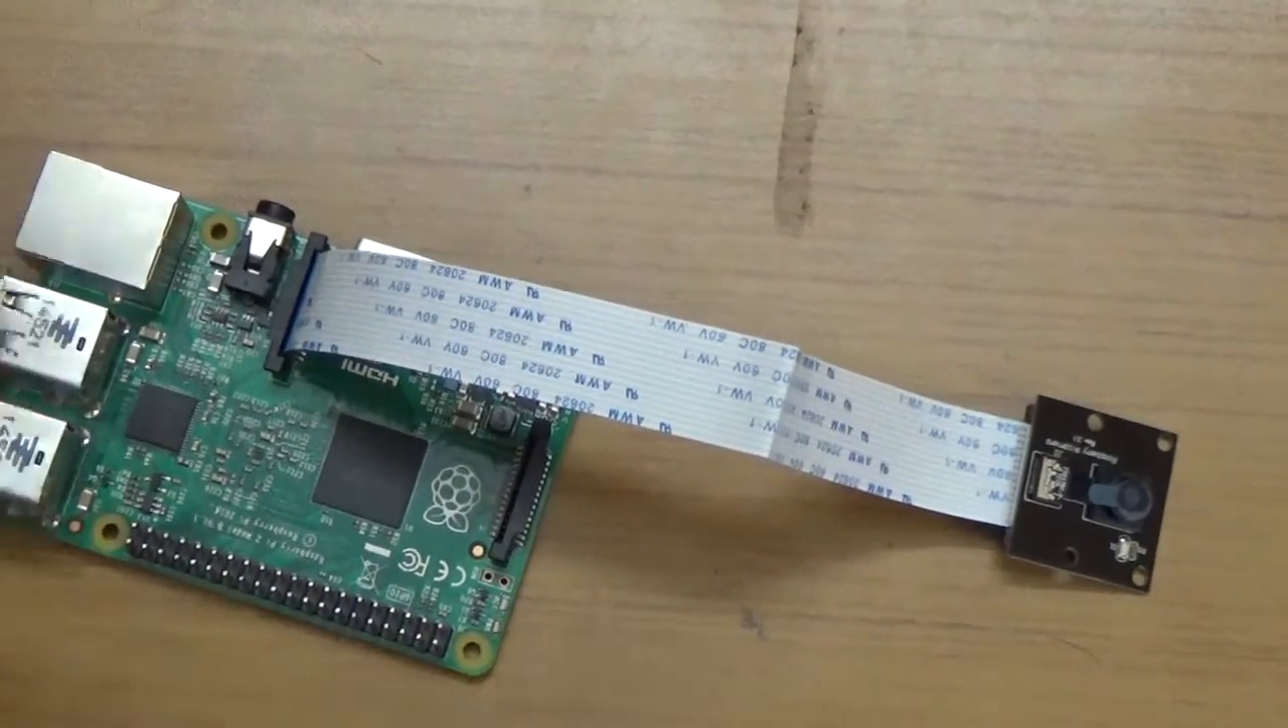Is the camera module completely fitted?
Yes.